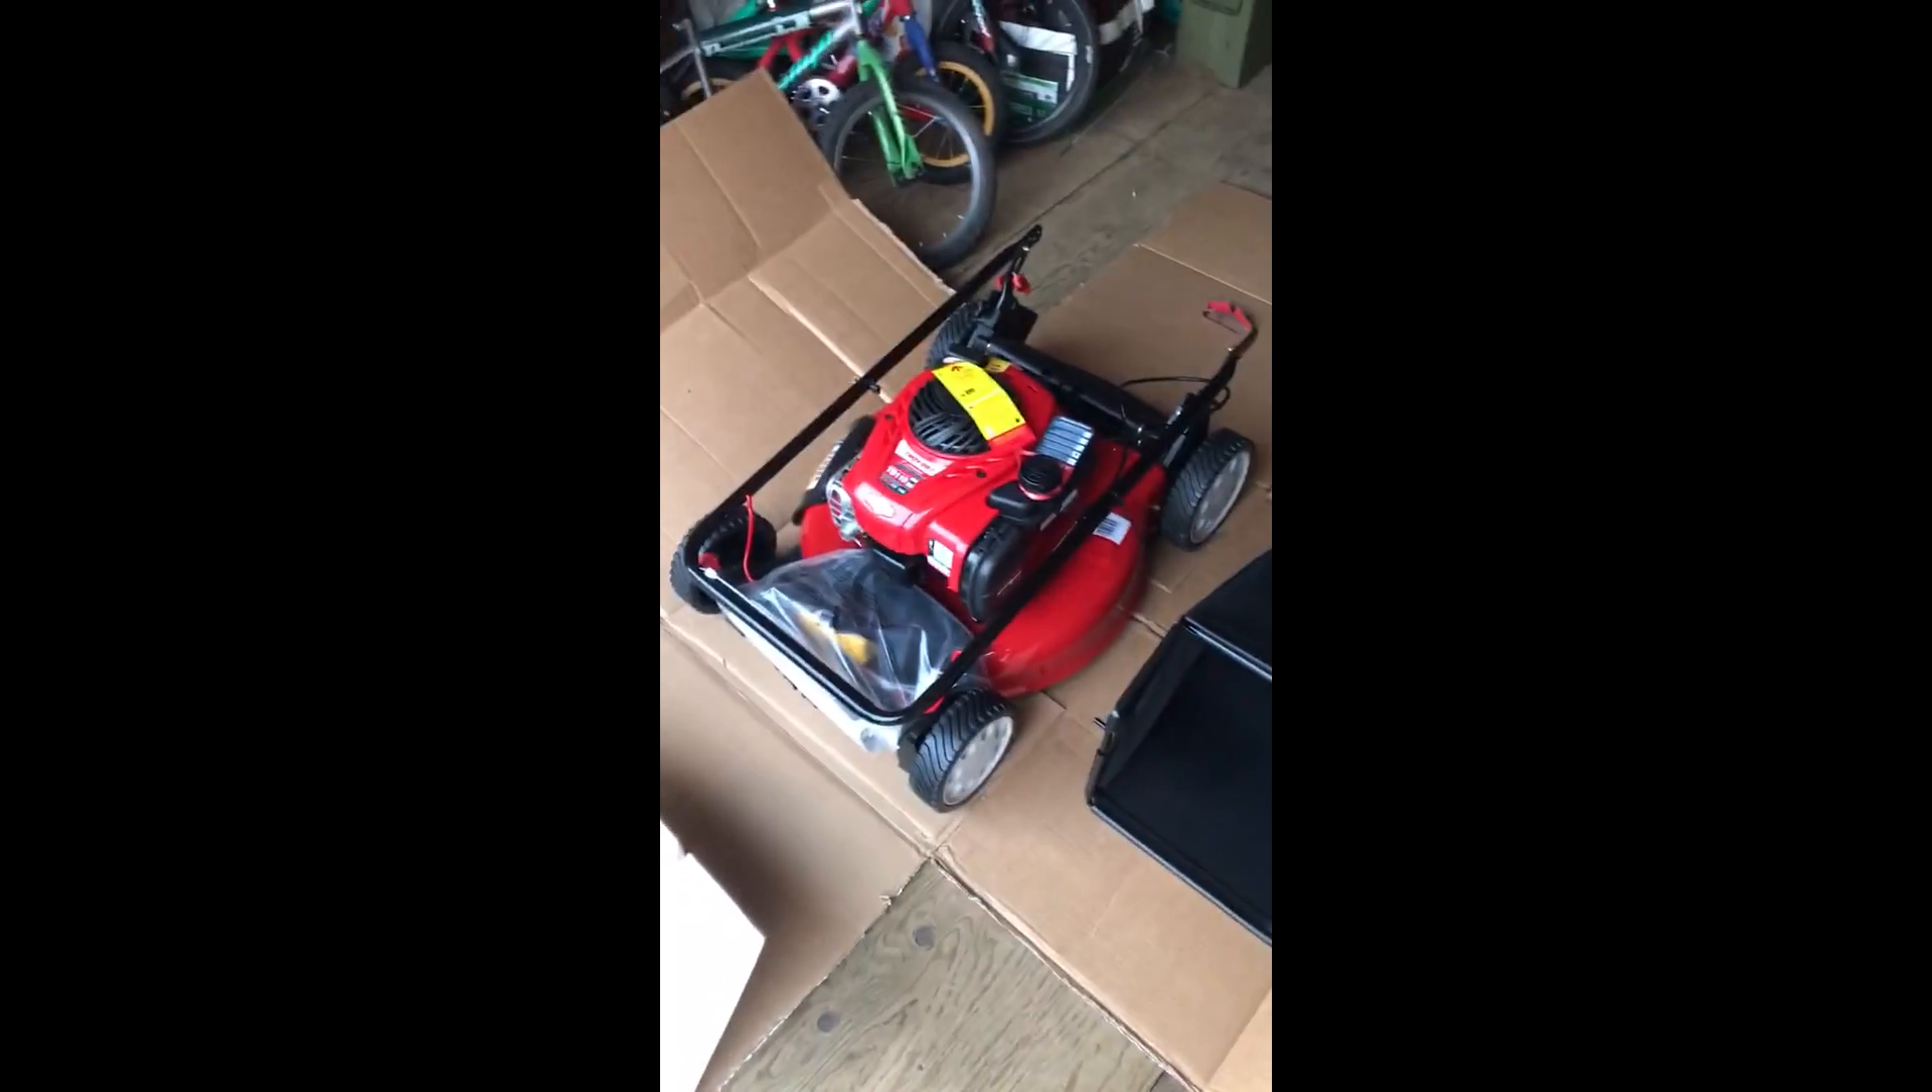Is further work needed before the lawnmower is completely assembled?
Yes.